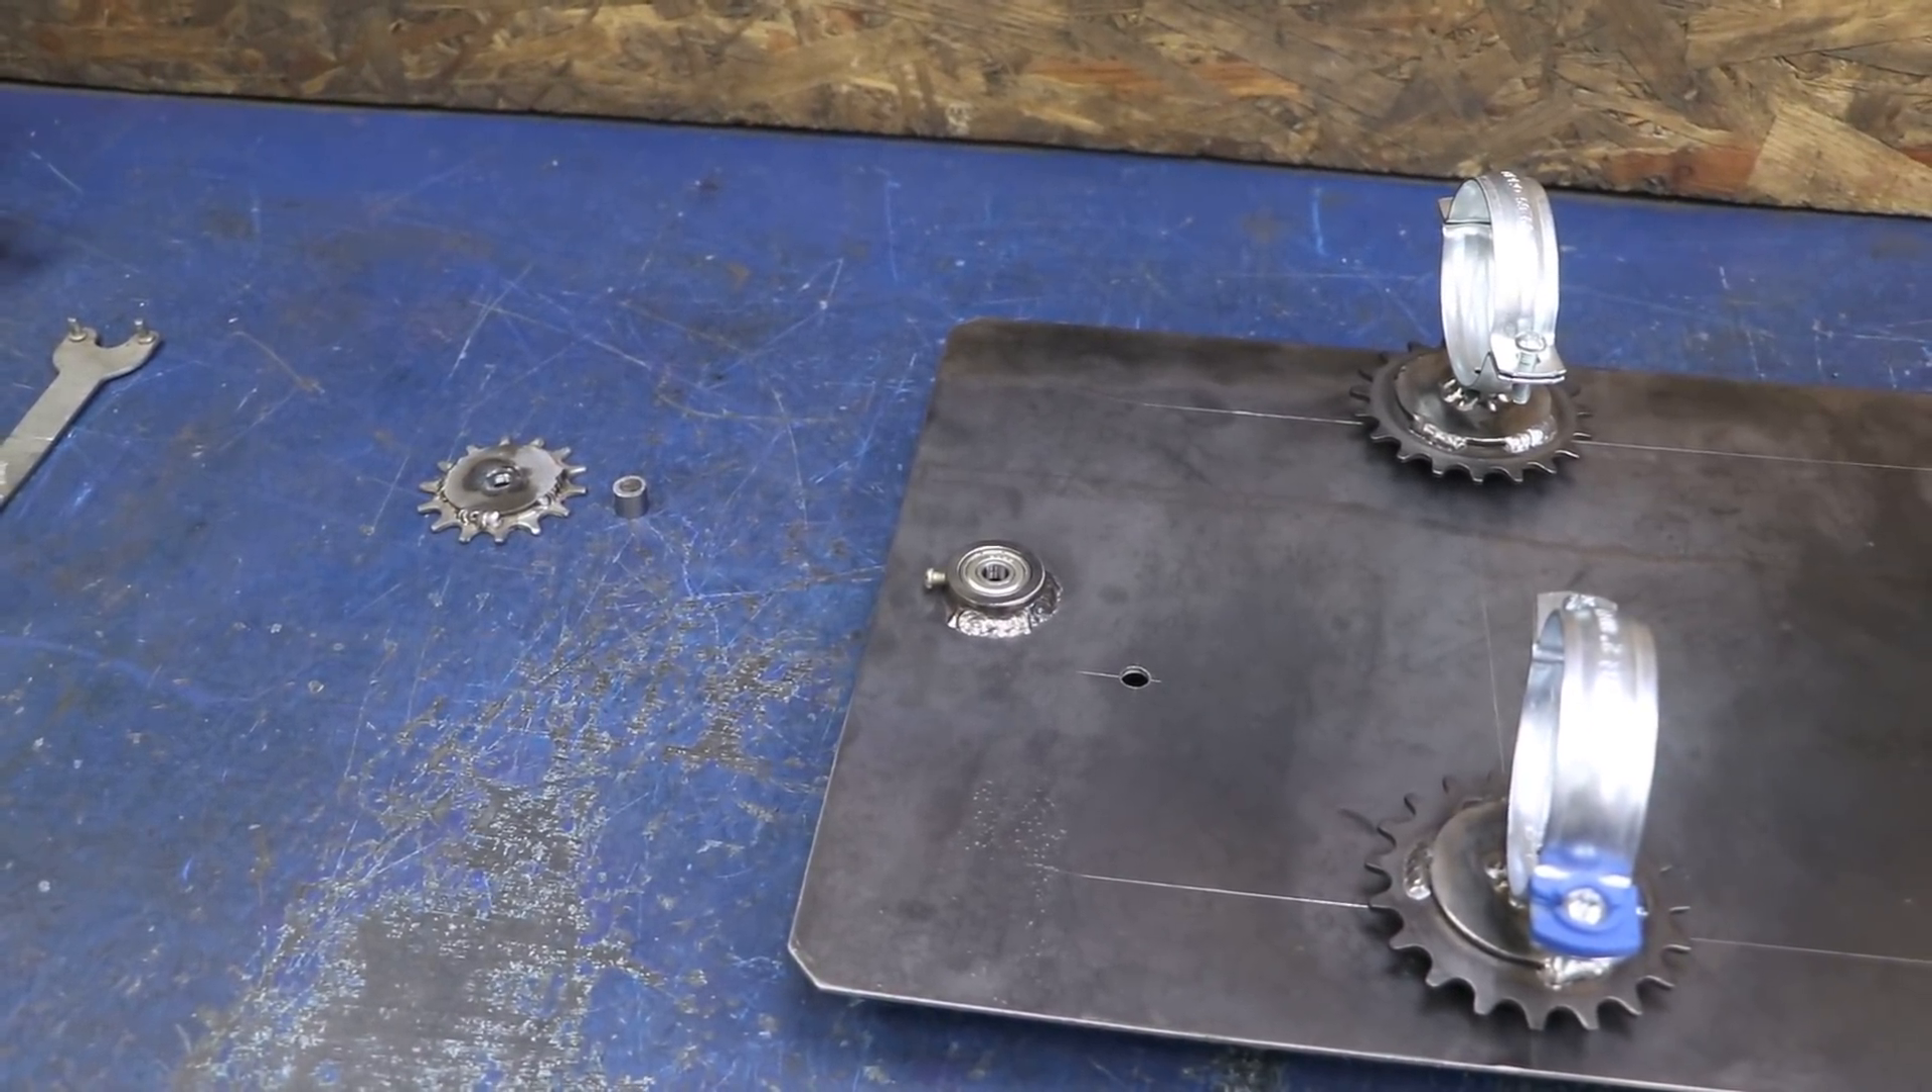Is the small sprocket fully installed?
No.